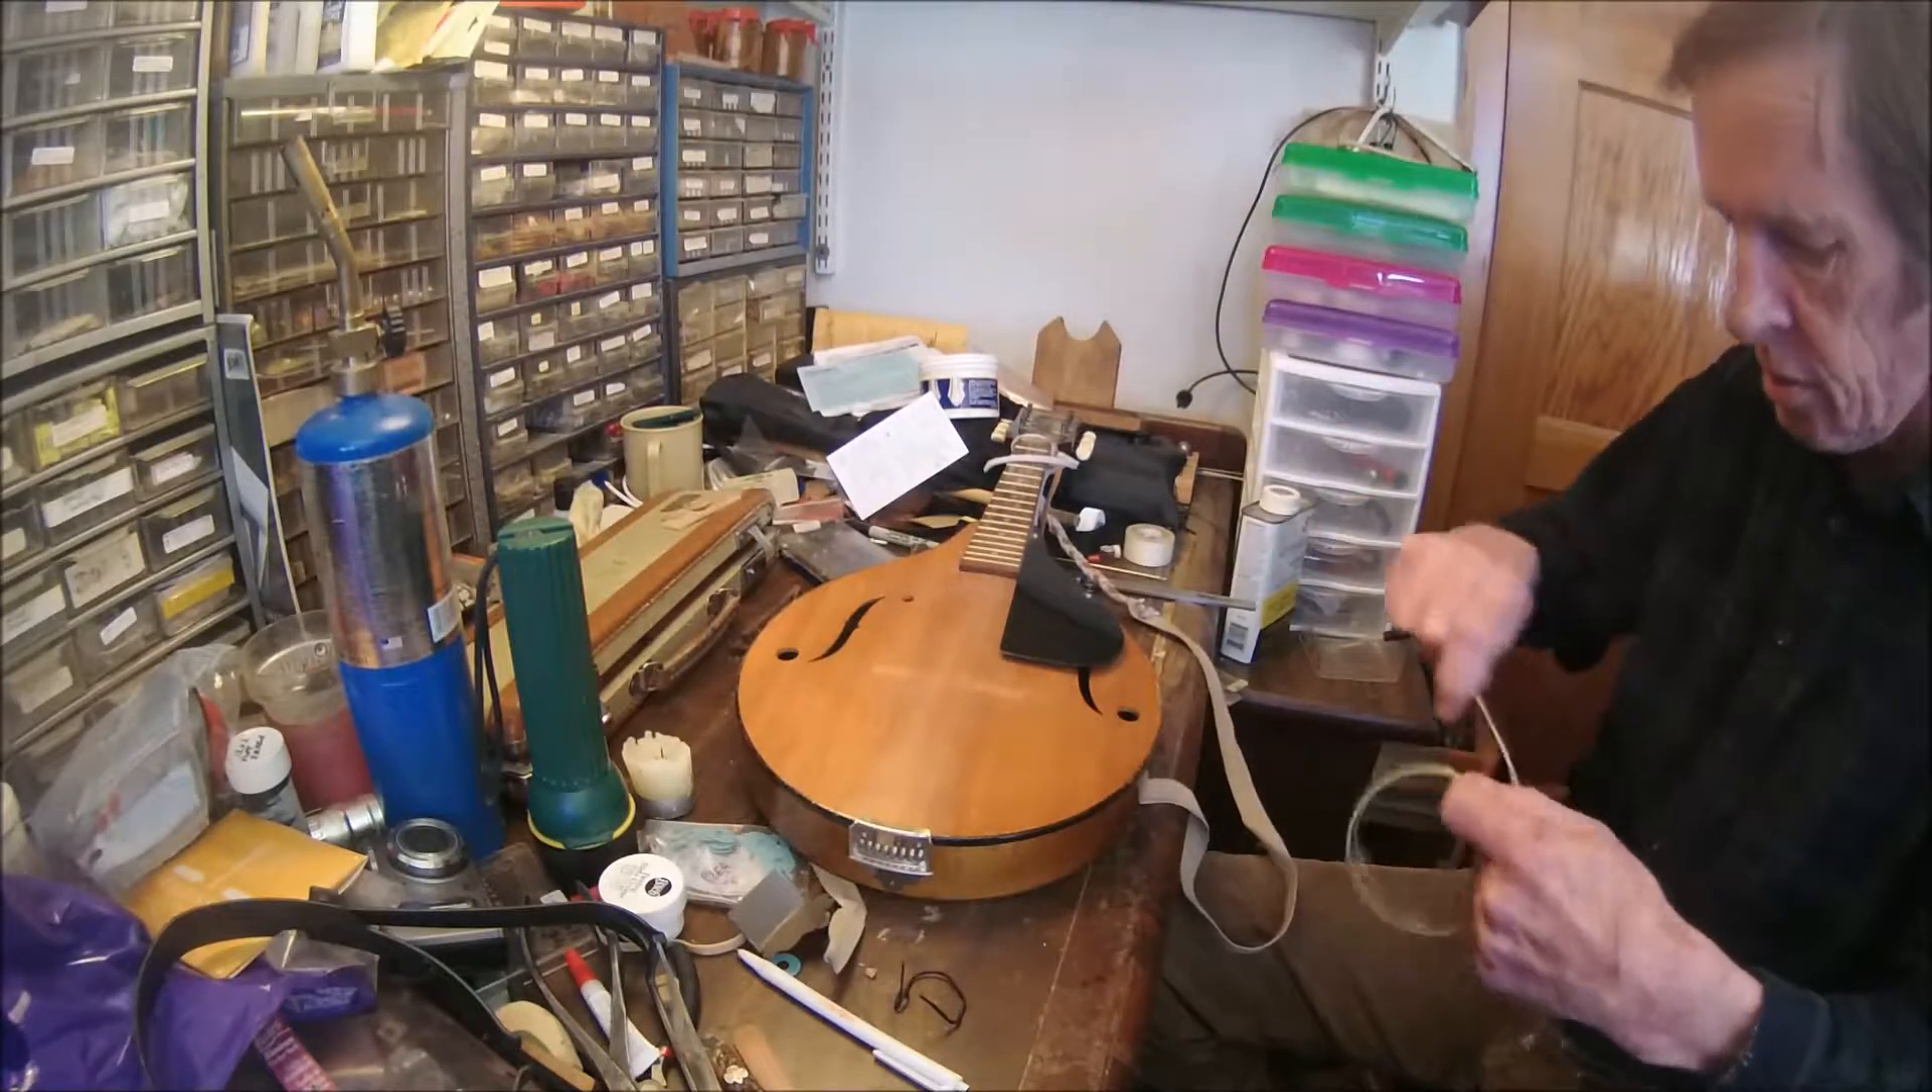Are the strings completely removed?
Yes.